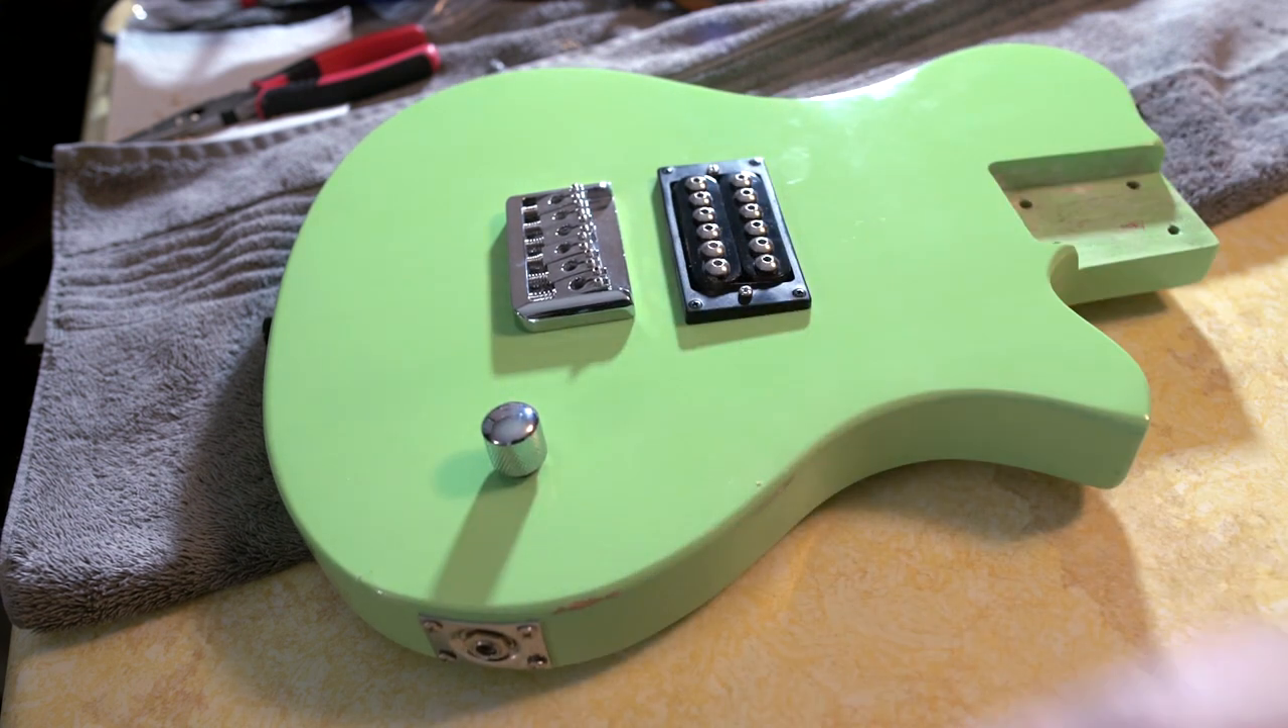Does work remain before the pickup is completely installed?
No.